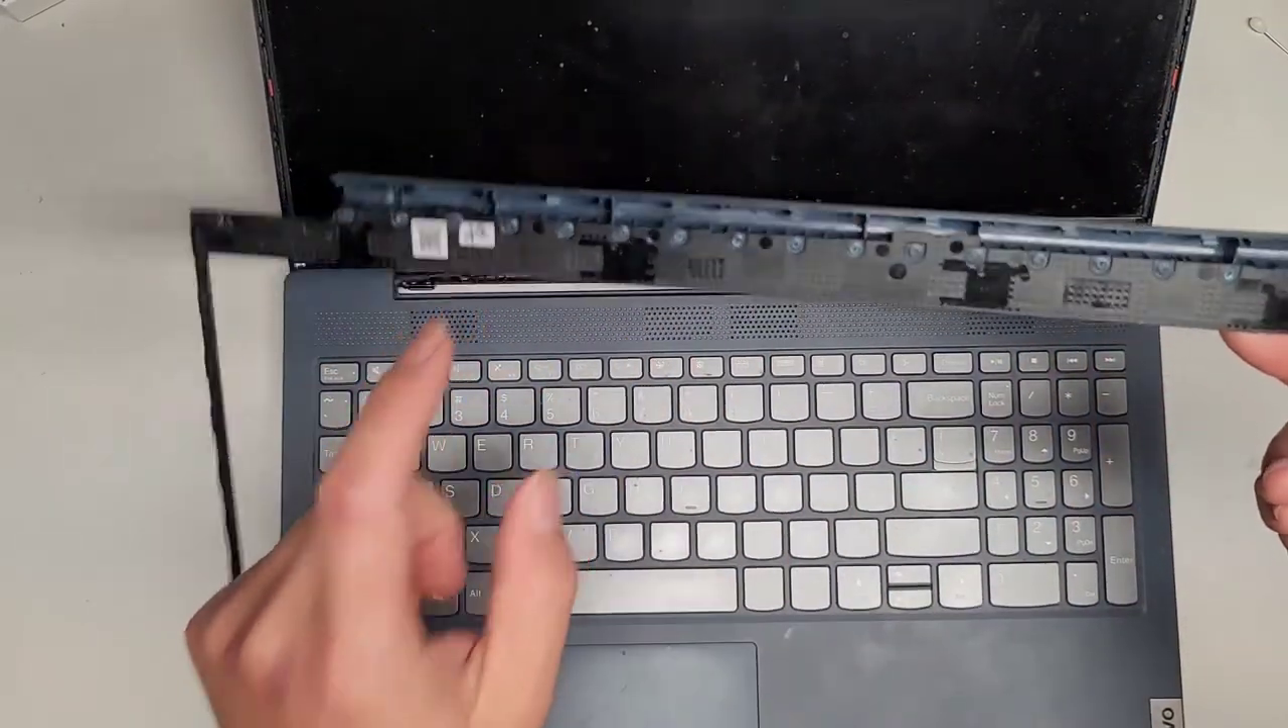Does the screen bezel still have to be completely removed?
No.